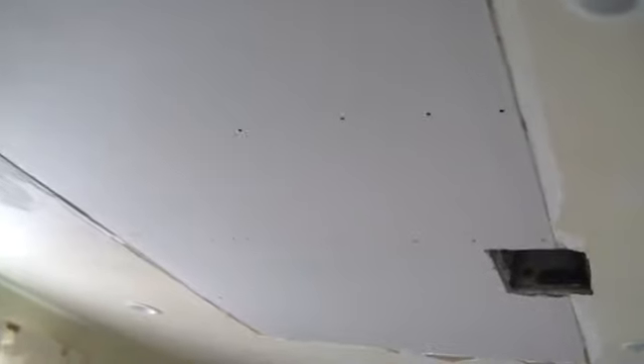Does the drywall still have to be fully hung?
No.